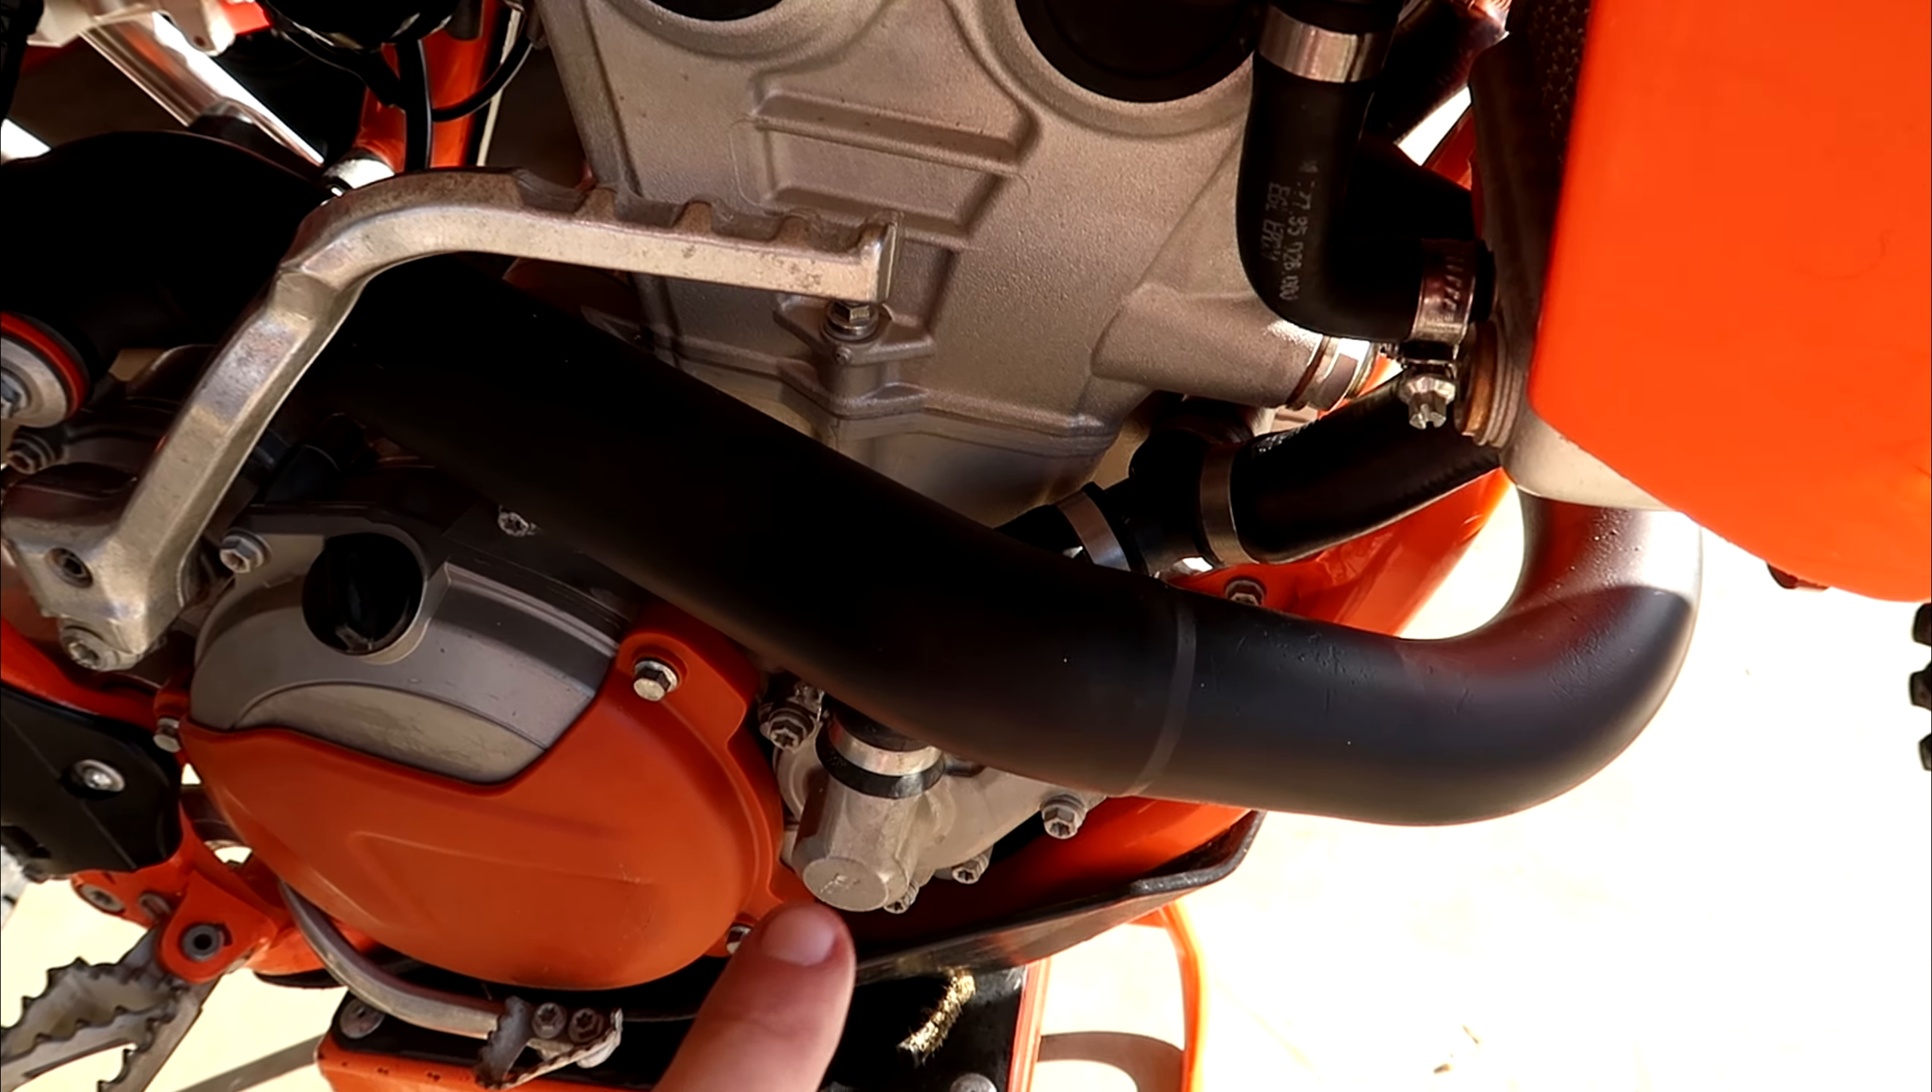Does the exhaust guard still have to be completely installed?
Yes.